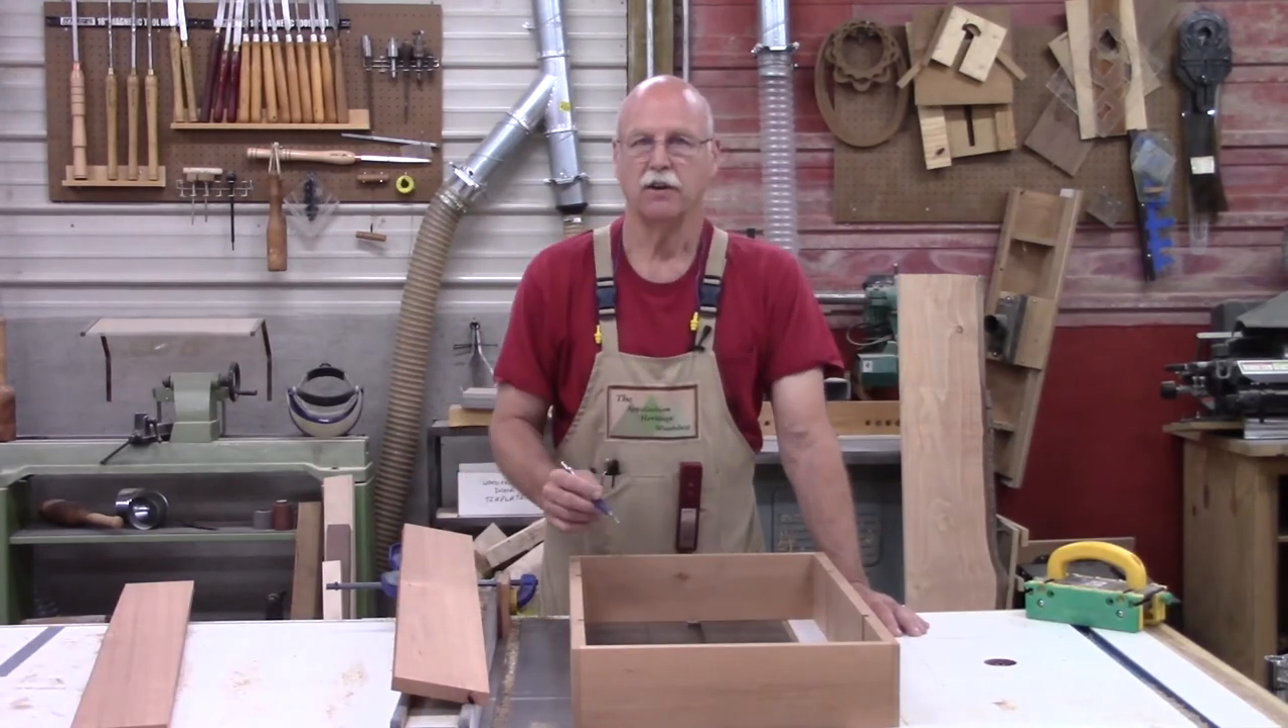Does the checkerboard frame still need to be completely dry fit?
No.